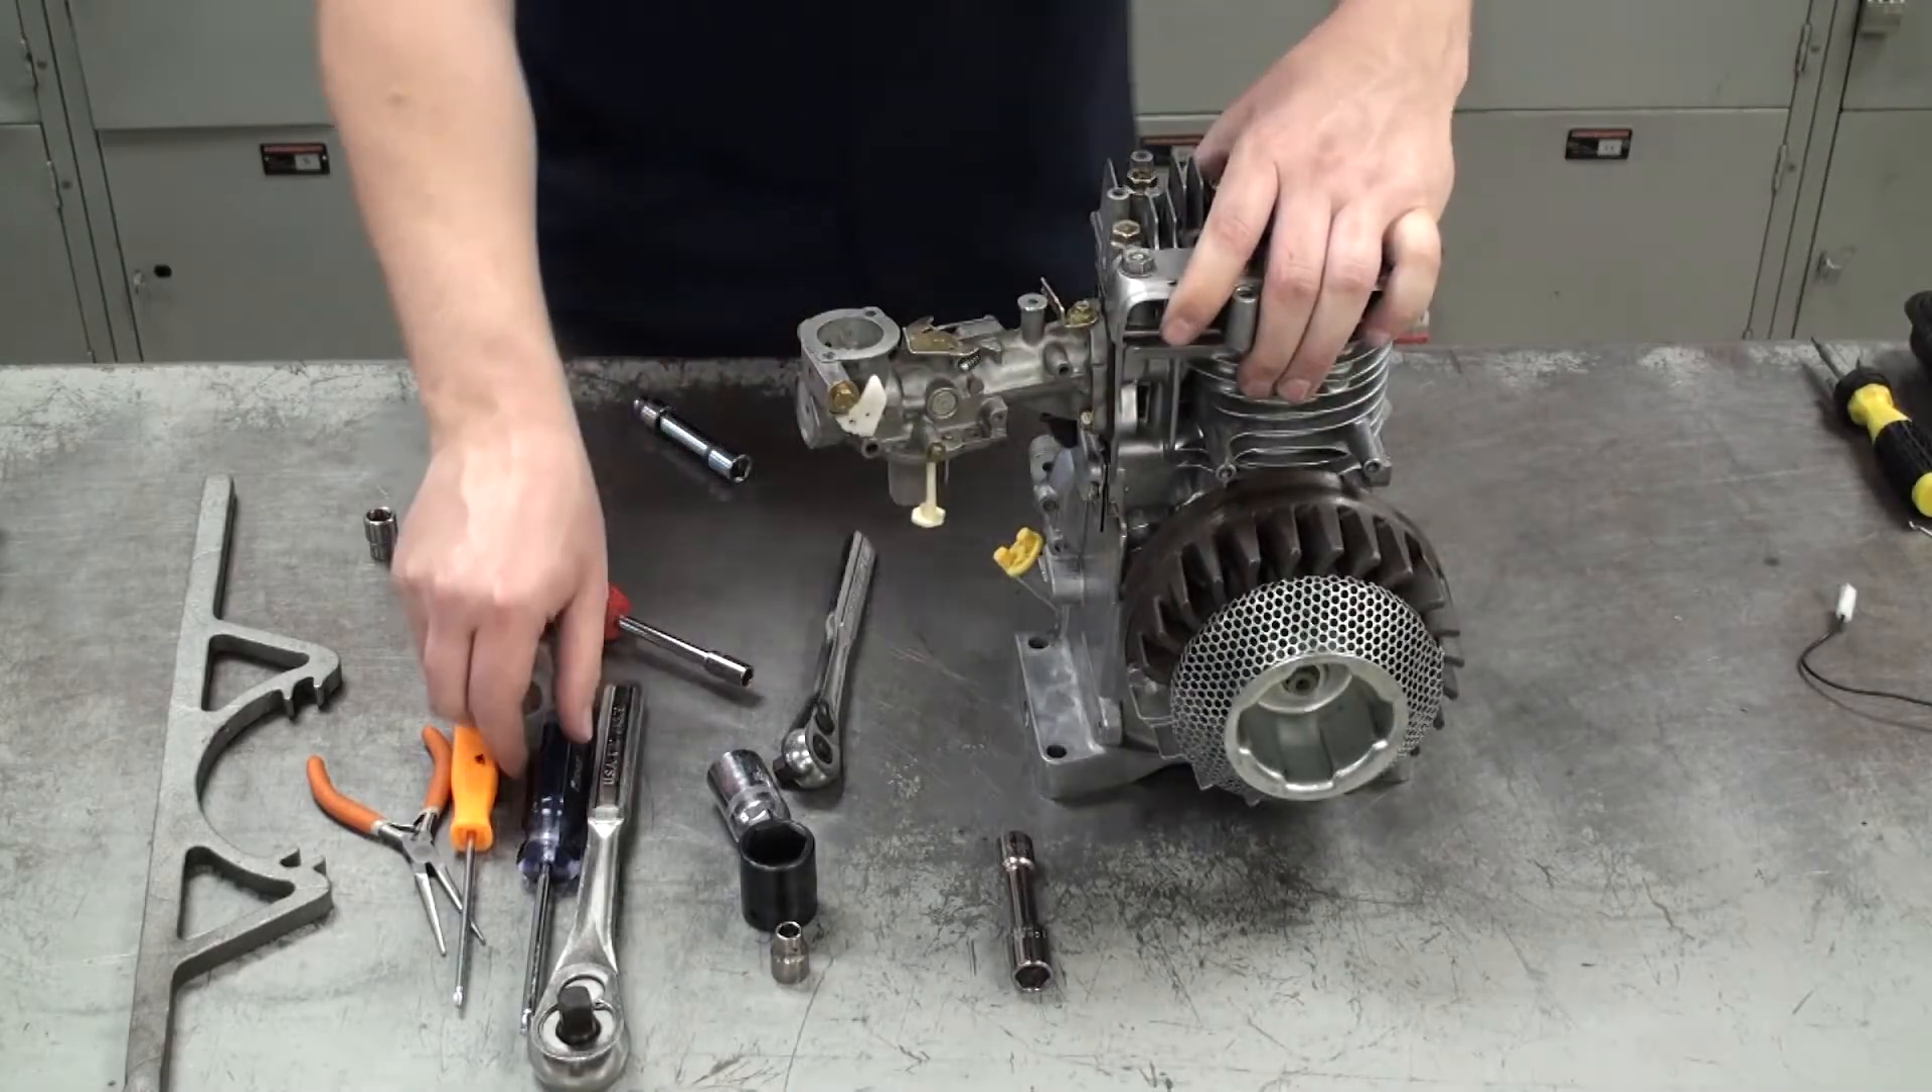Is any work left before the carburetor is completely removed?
Yes.